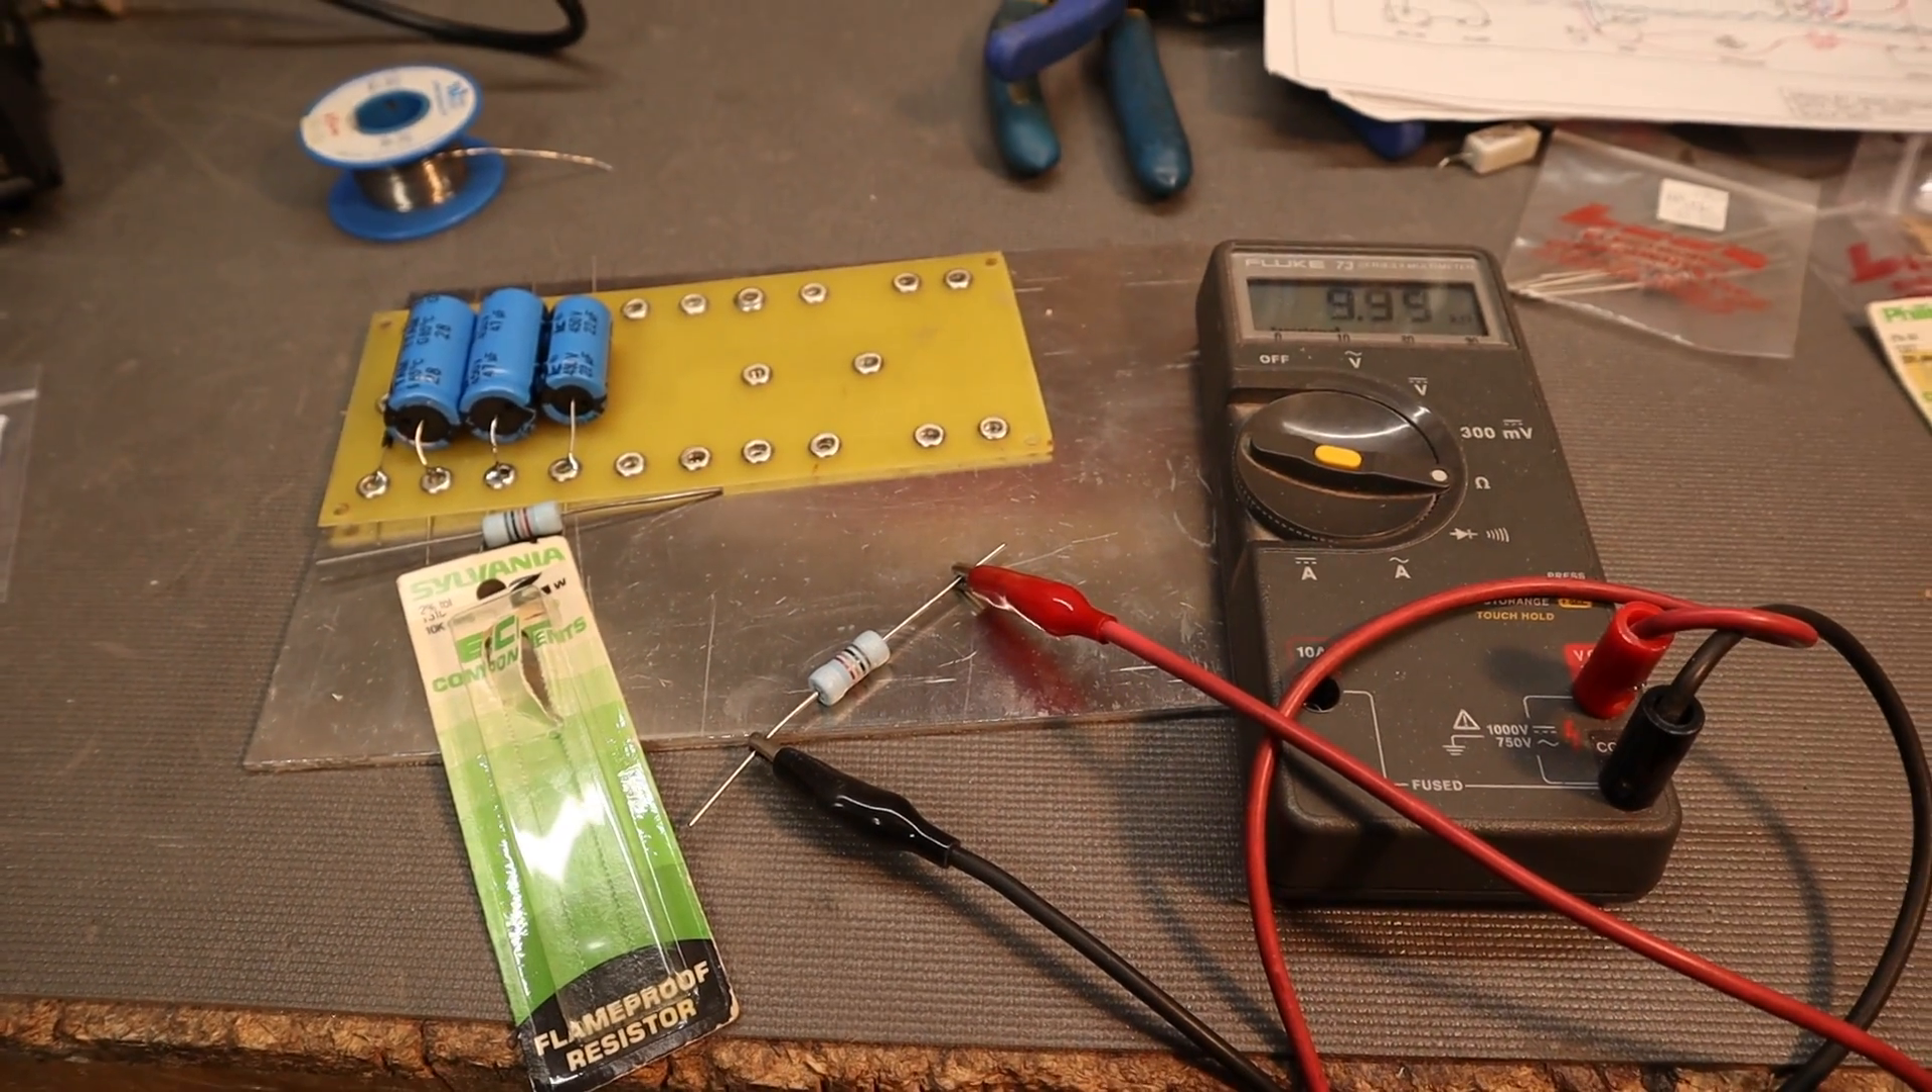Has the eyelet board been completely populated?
No.